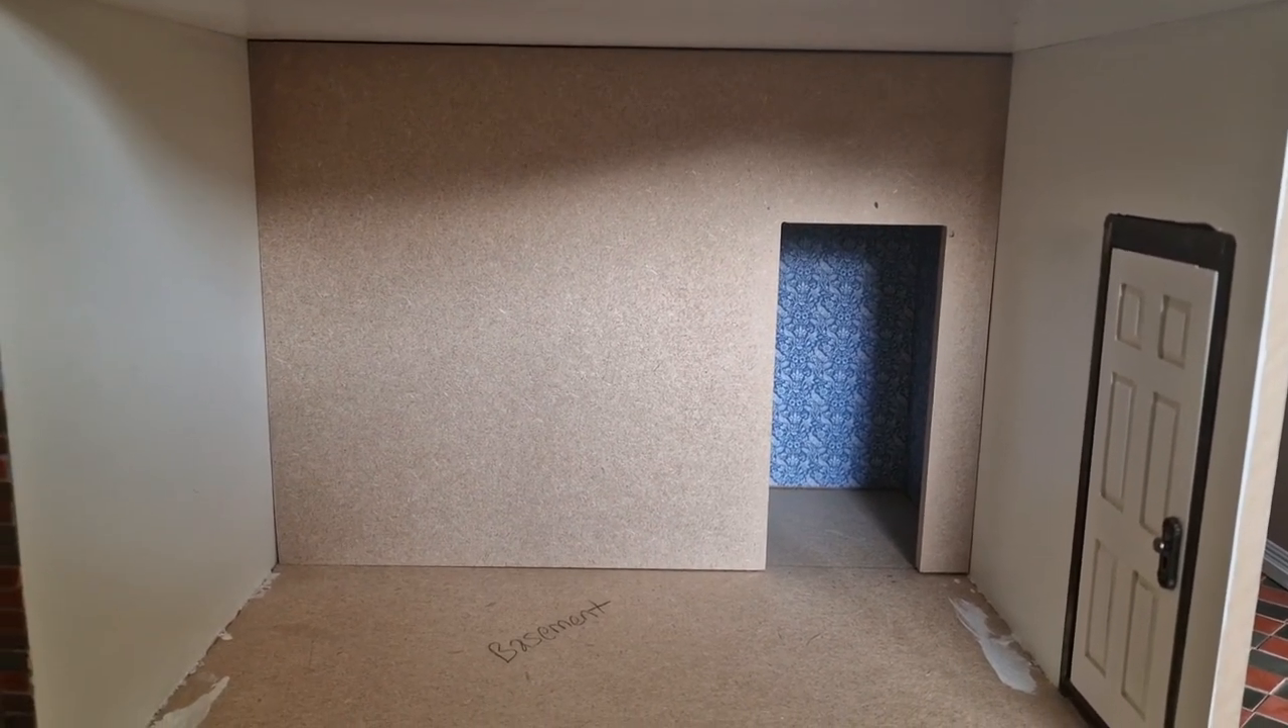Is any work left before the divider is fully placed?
No.